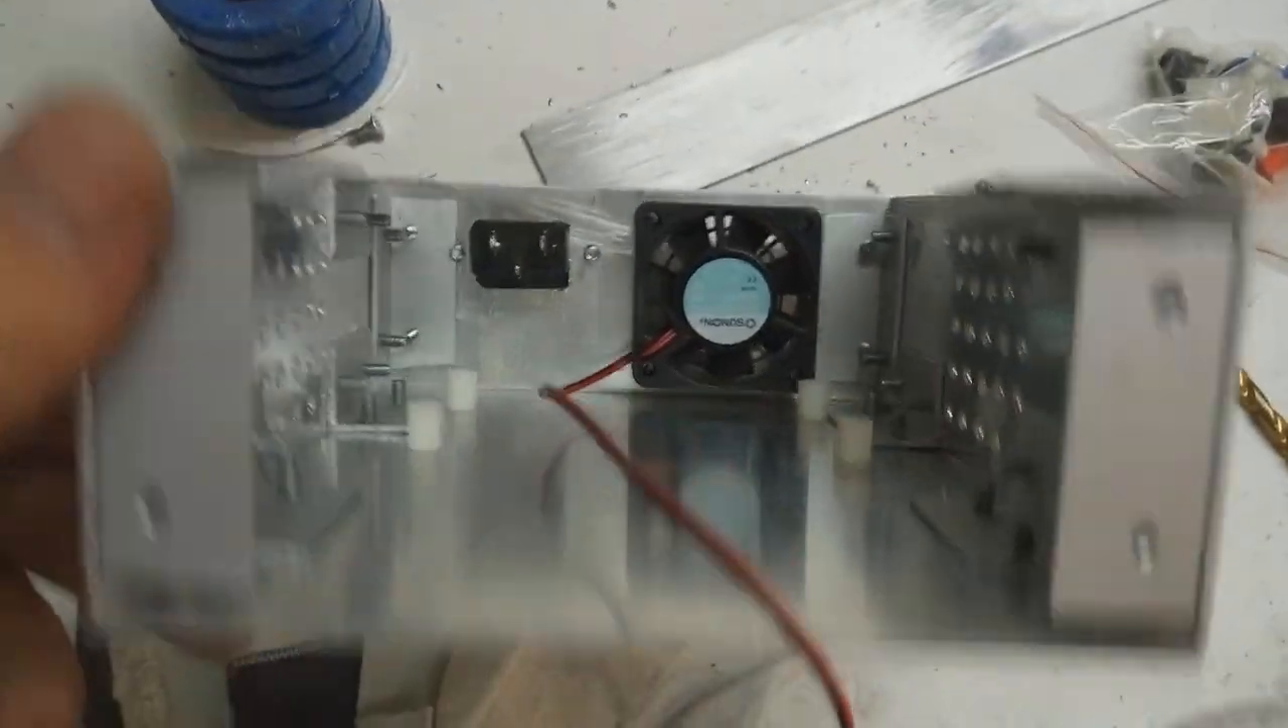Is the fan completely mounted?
Yes.